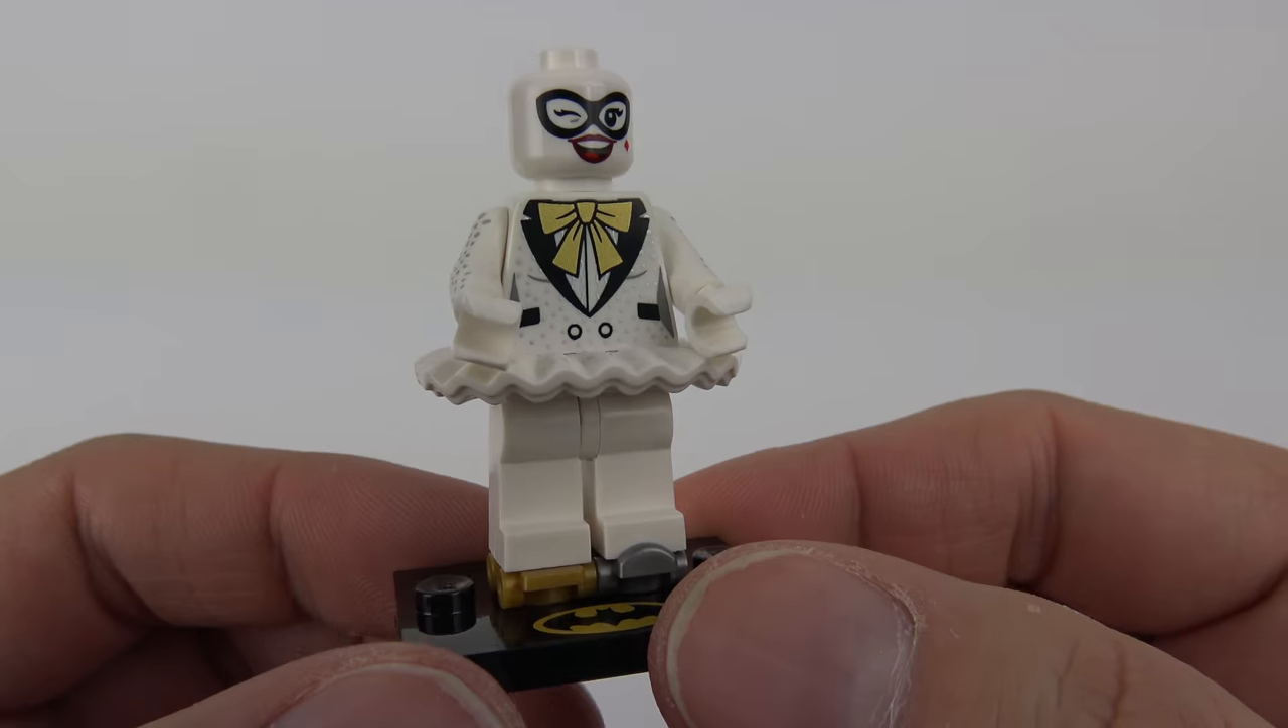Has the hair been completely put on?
No.